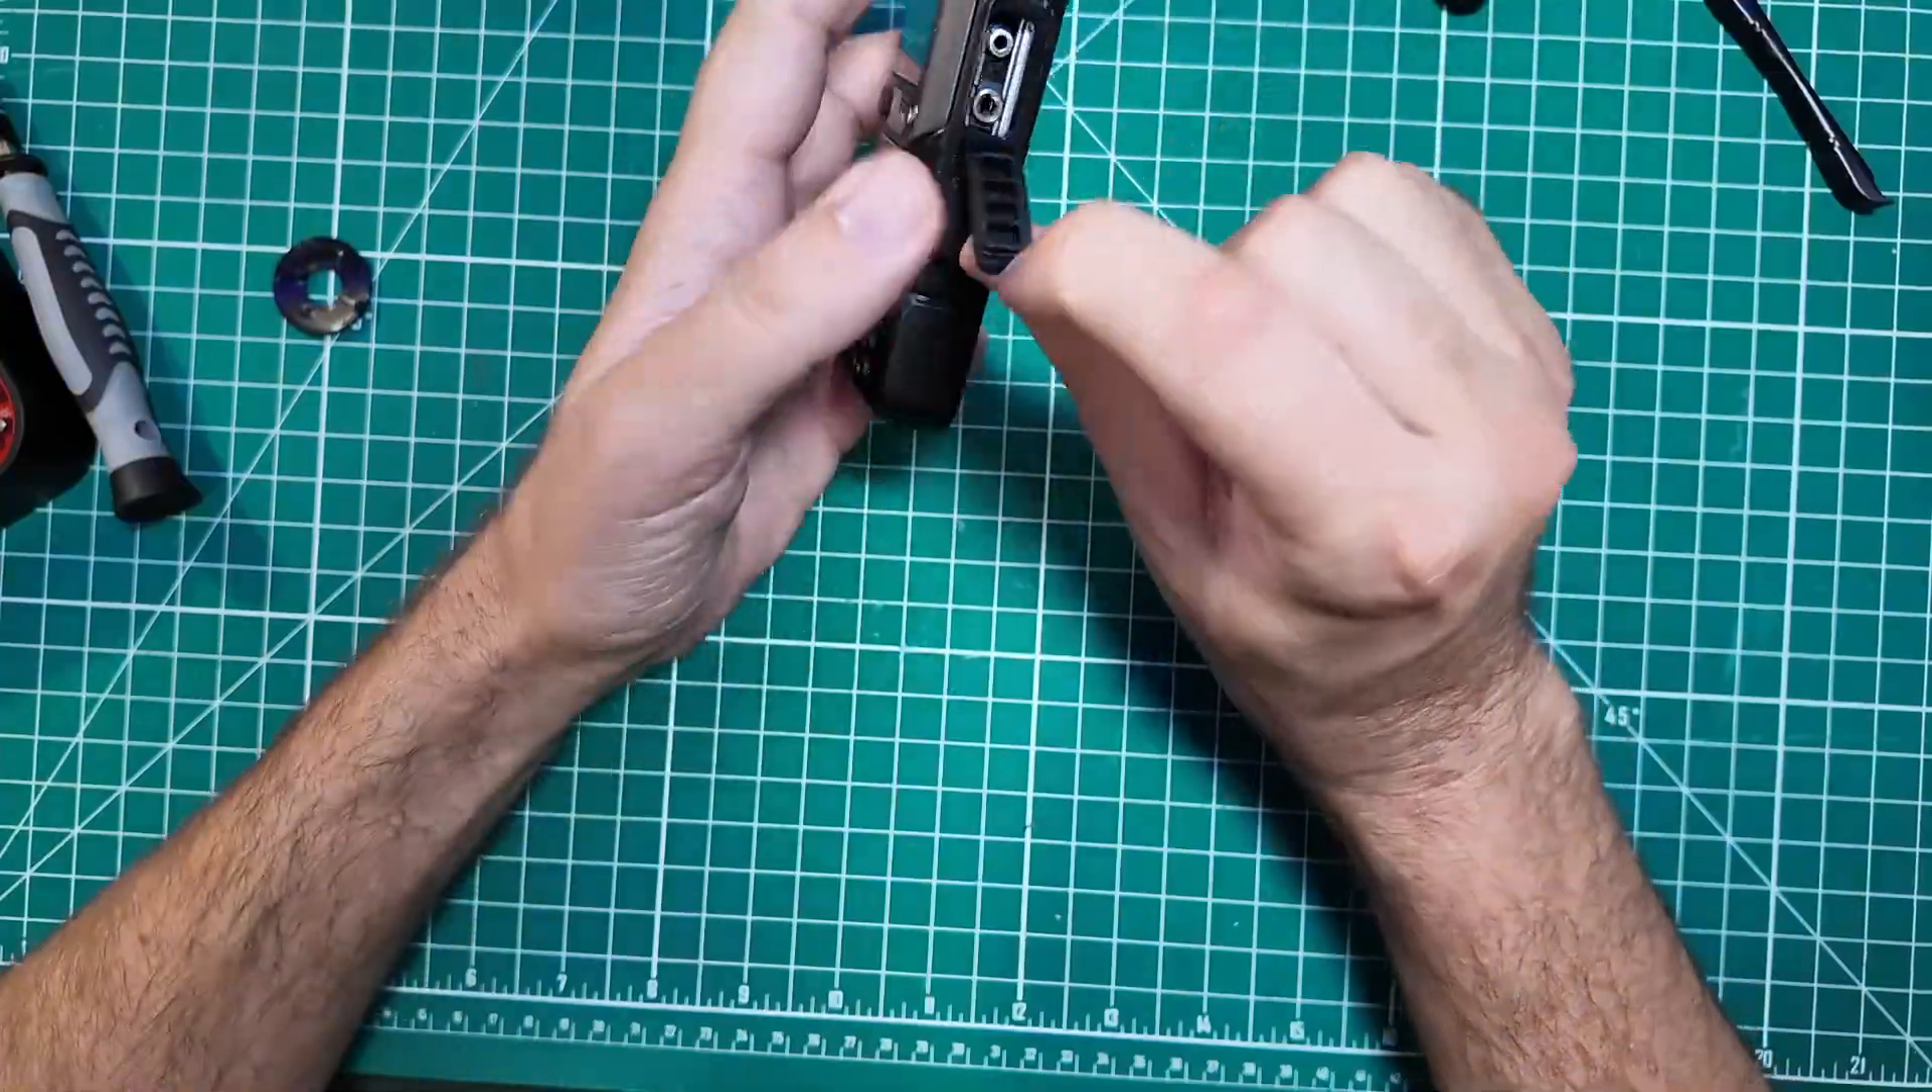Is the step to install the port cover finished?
No.